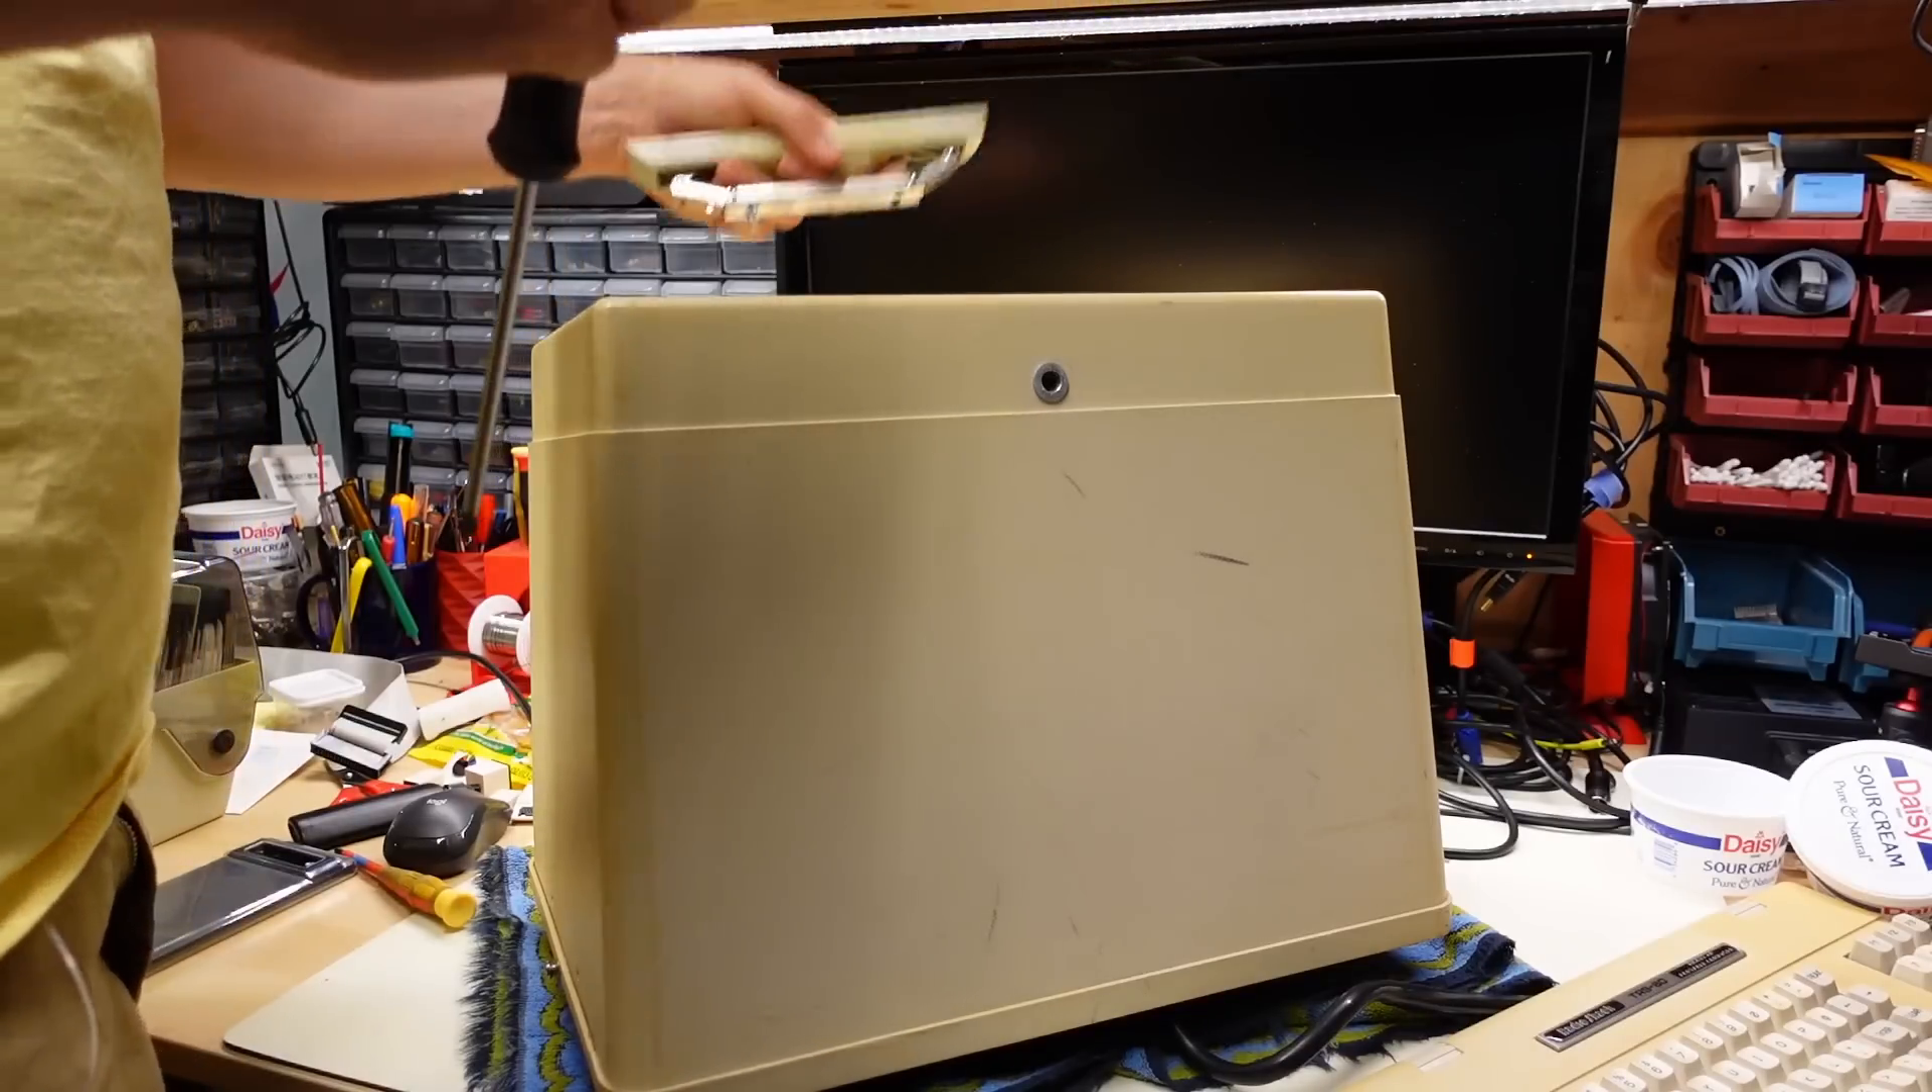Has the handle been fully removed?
Yes.